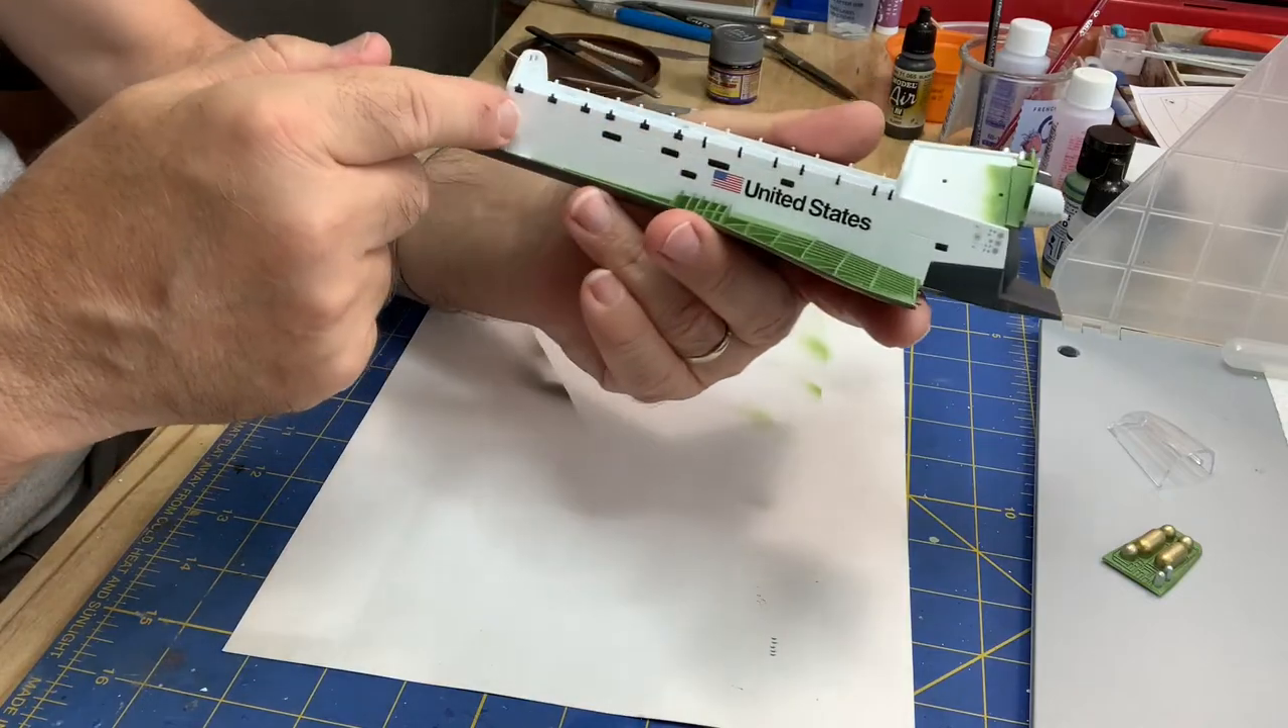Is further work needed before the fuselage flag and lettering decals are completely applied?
No.